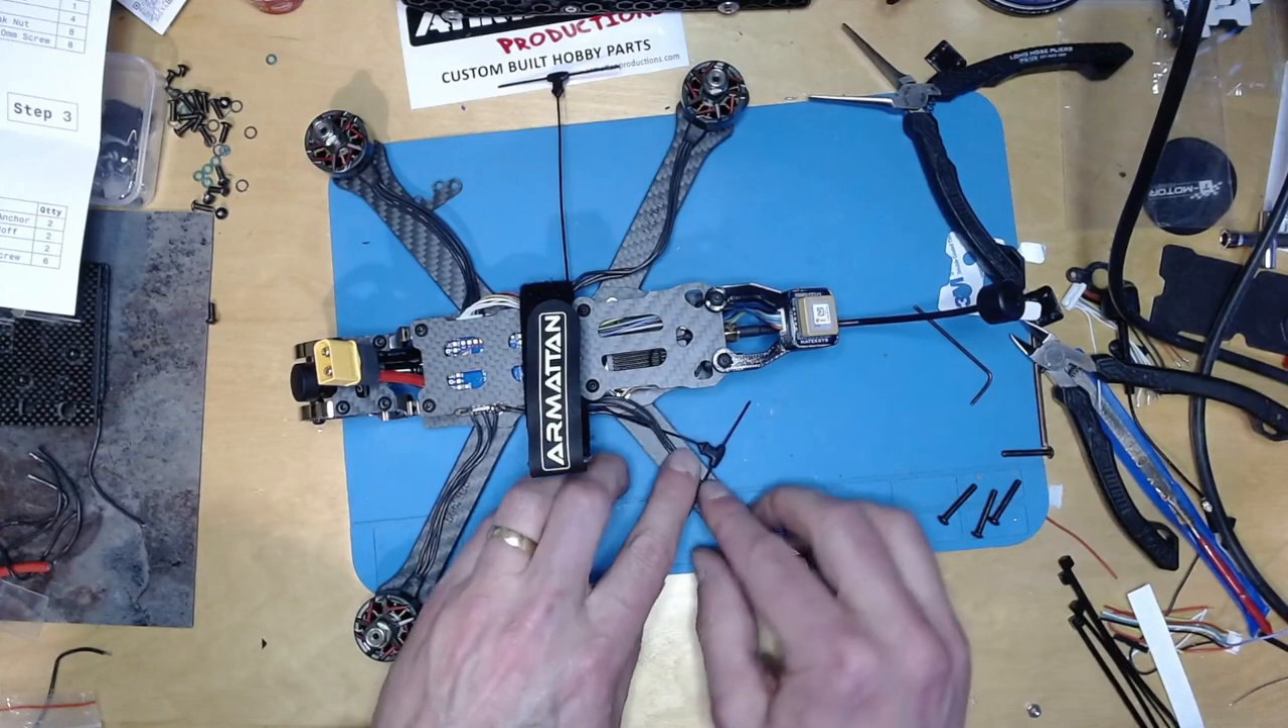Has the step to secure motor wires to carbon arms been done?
No.